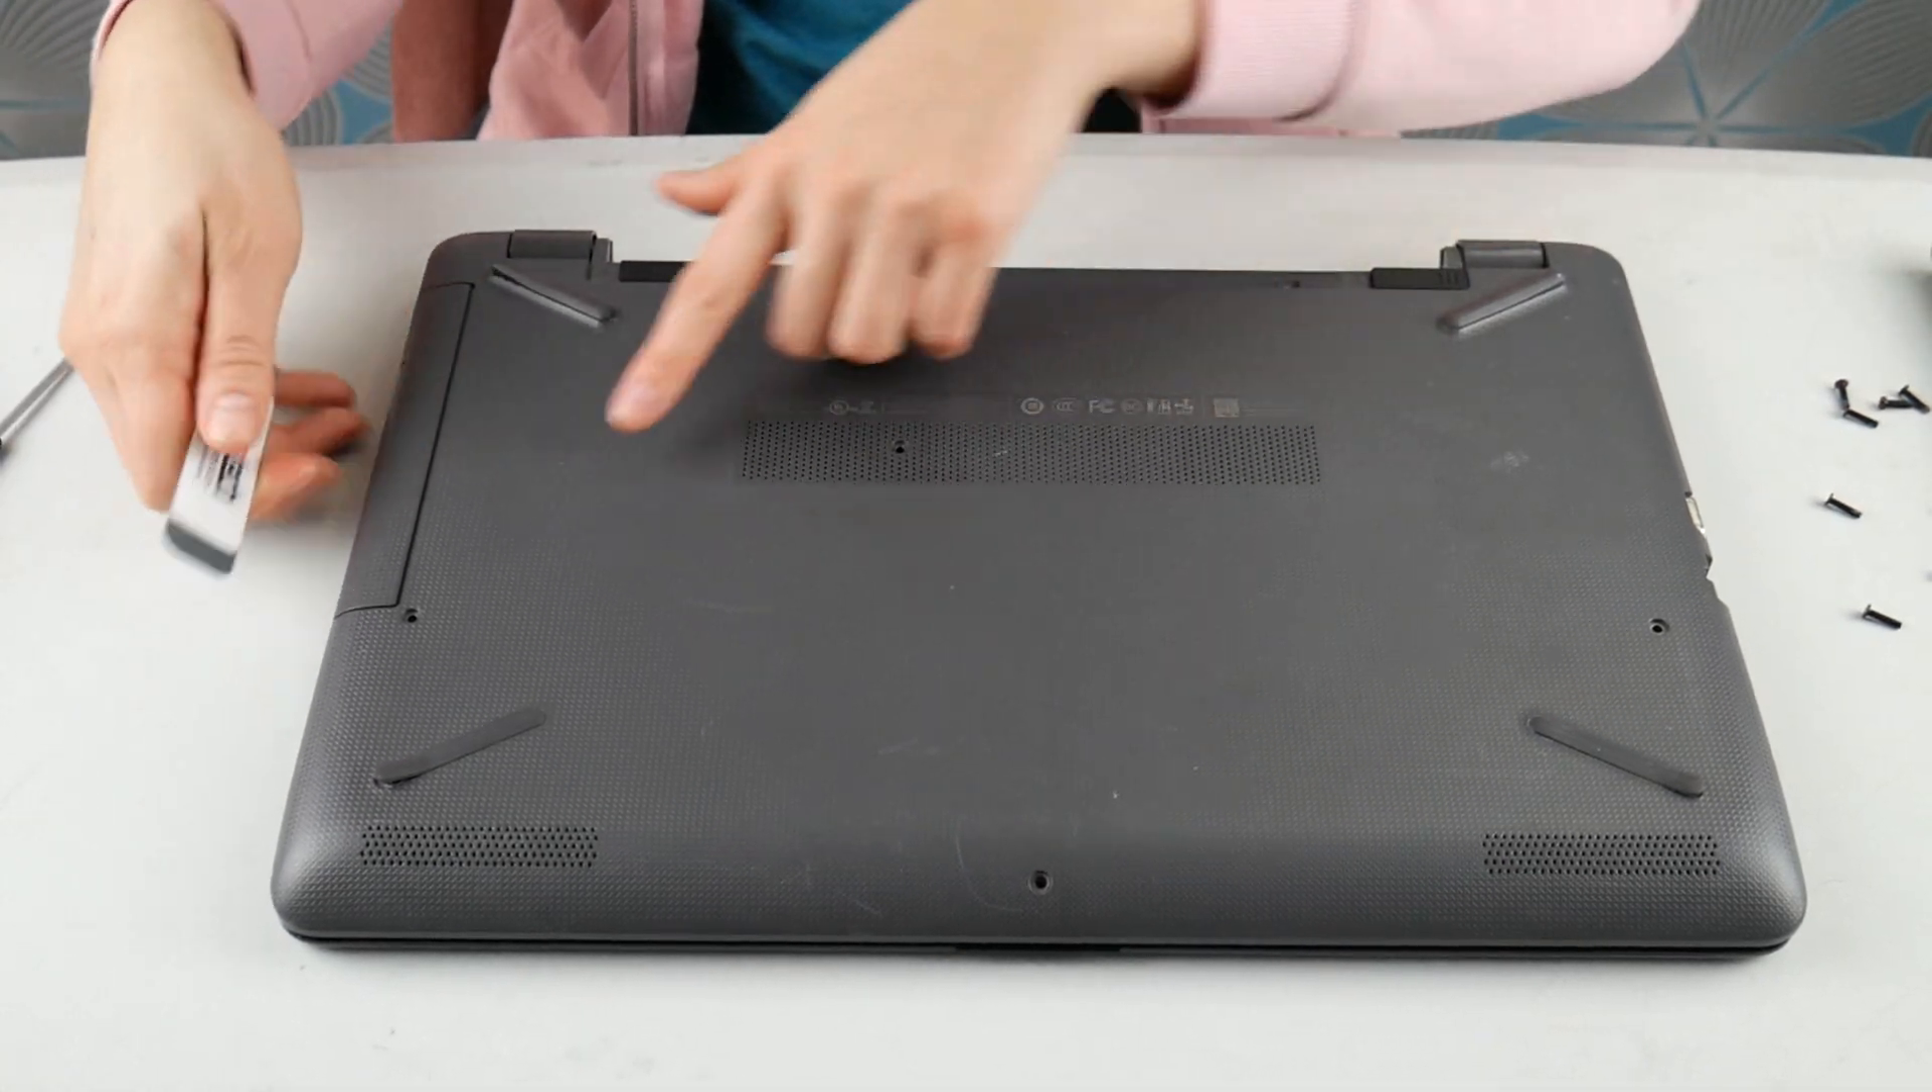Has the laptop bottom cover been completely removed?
No.